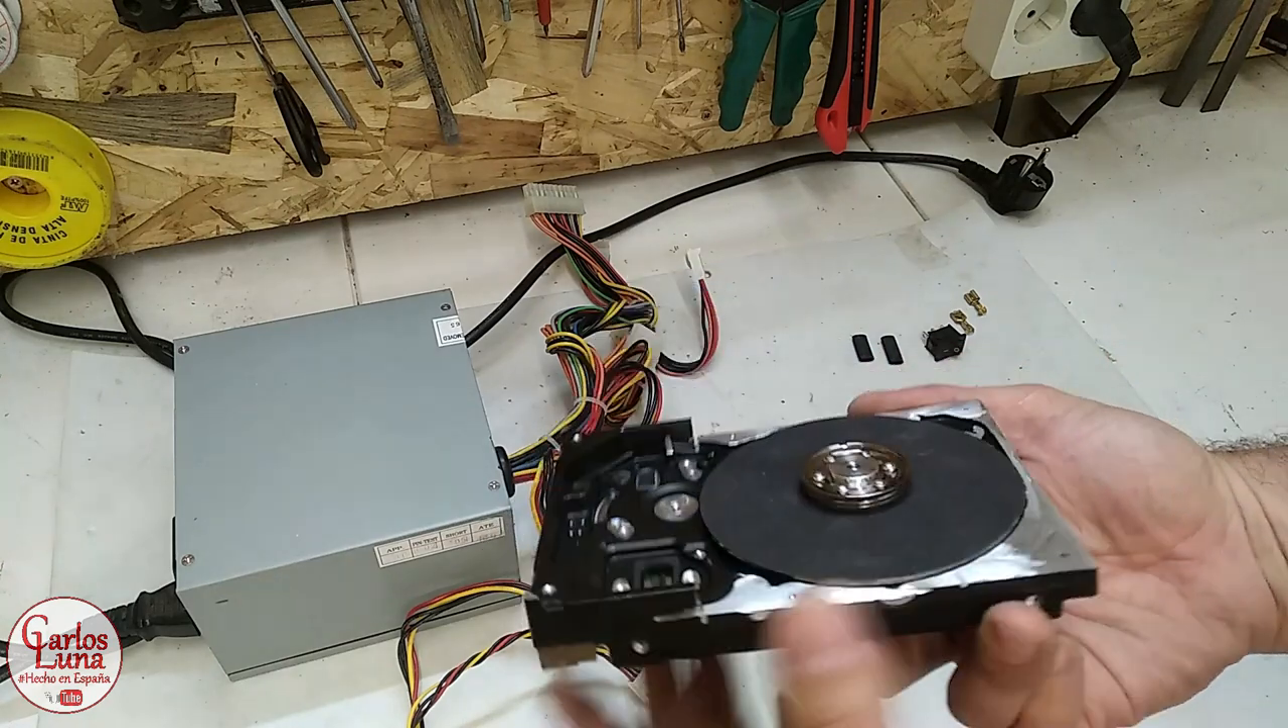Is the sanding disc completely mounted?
Yes.